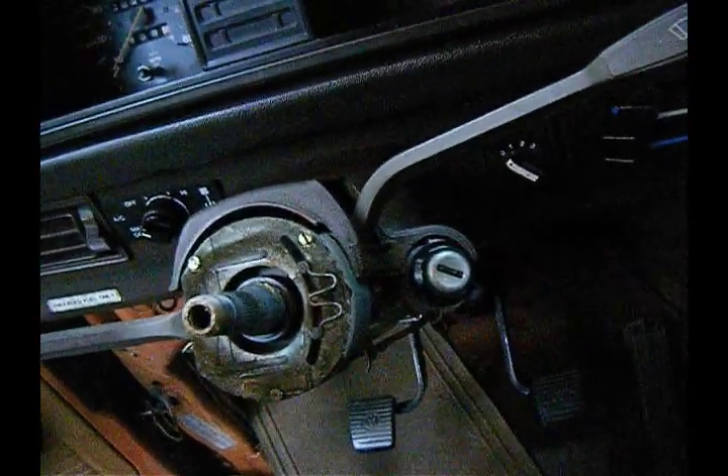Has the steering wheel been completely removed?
Yes.